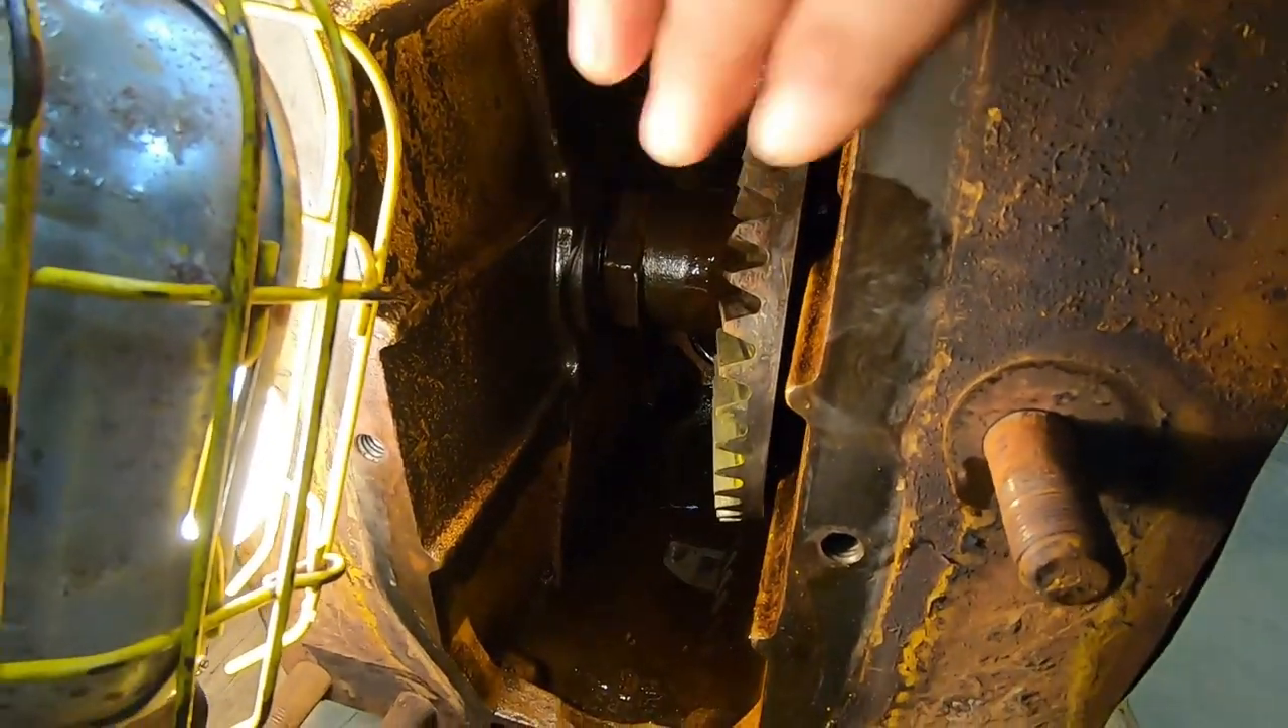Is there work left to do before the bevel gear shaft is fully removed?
Yes.